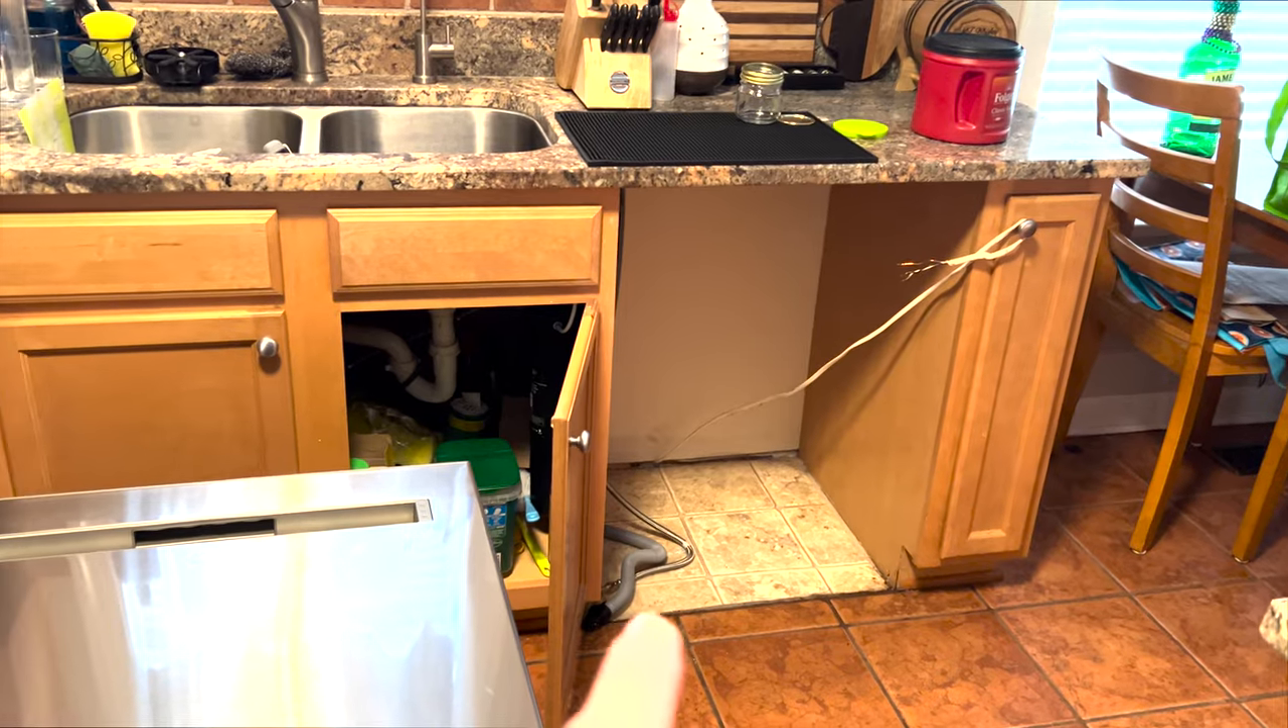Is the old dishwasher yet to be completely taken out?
No.